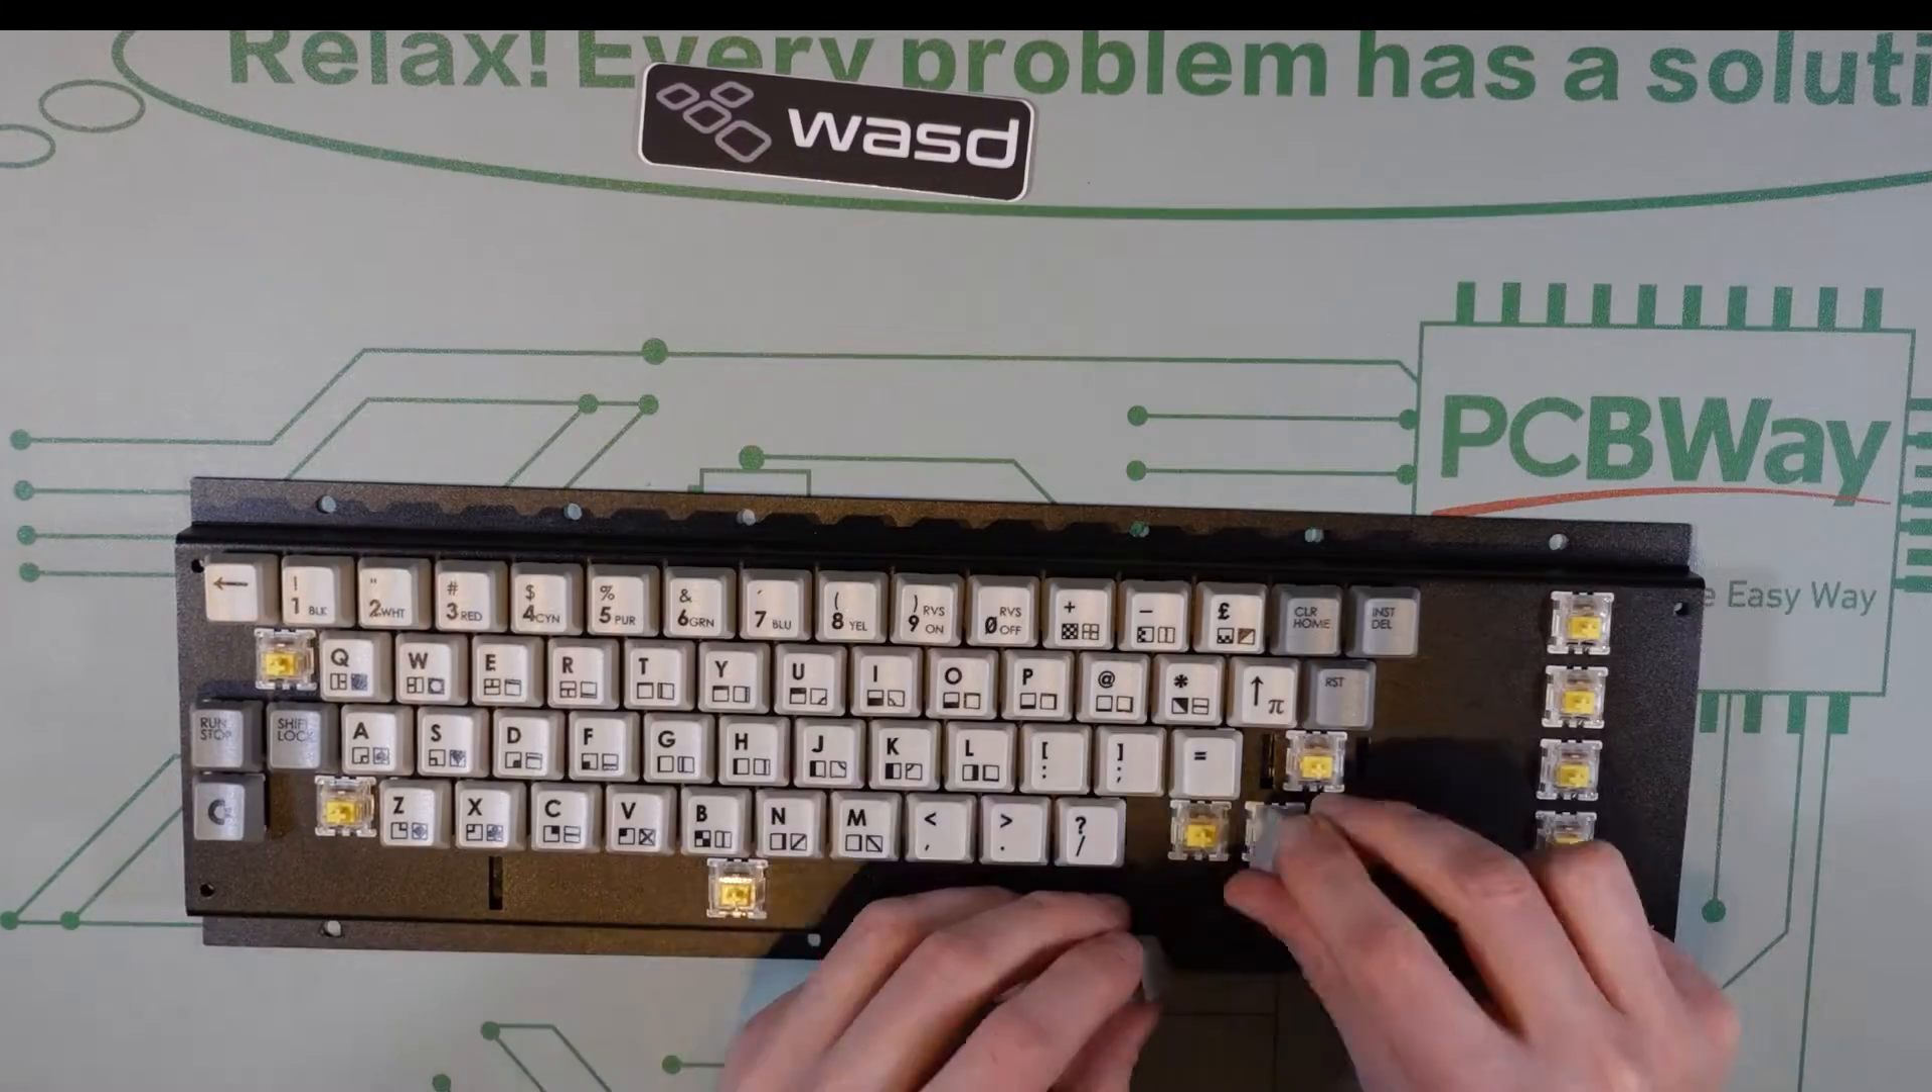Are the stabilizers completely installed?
No.